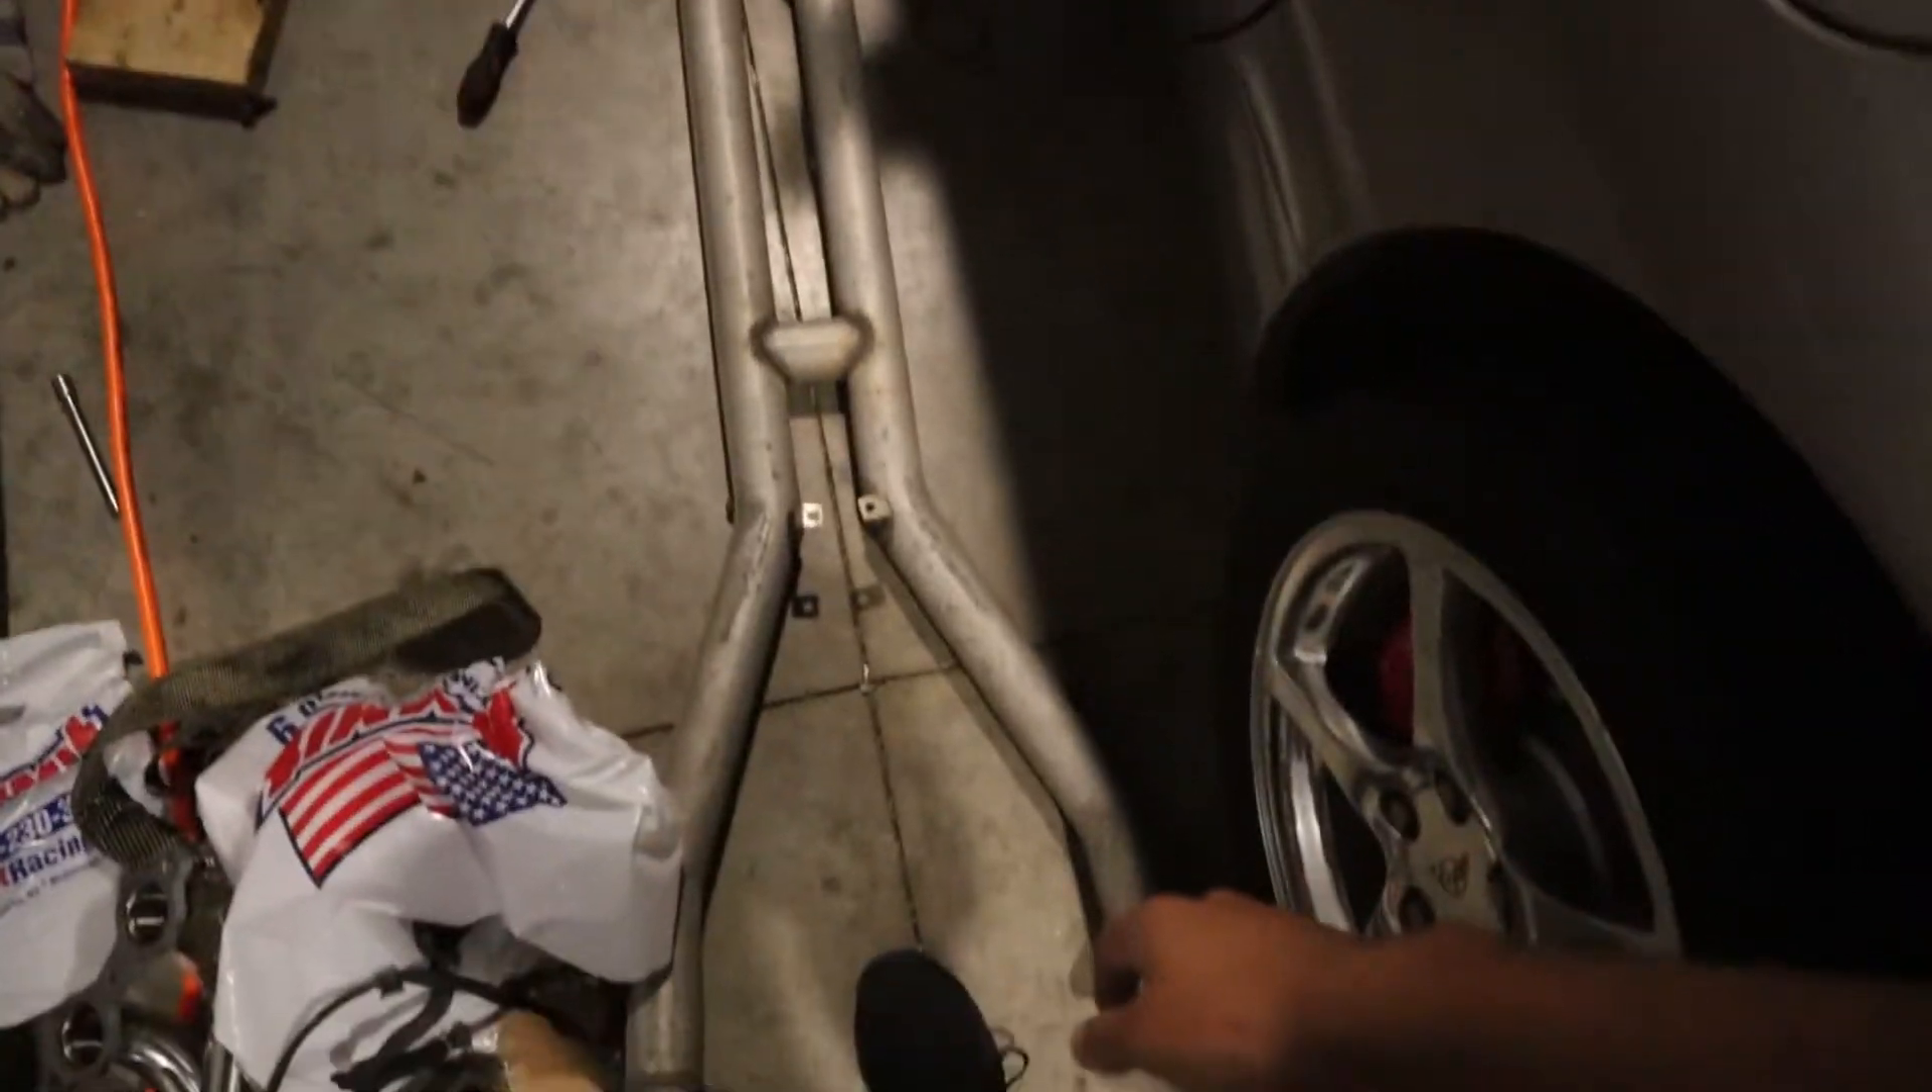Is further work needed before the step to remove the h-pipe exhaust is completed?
No.